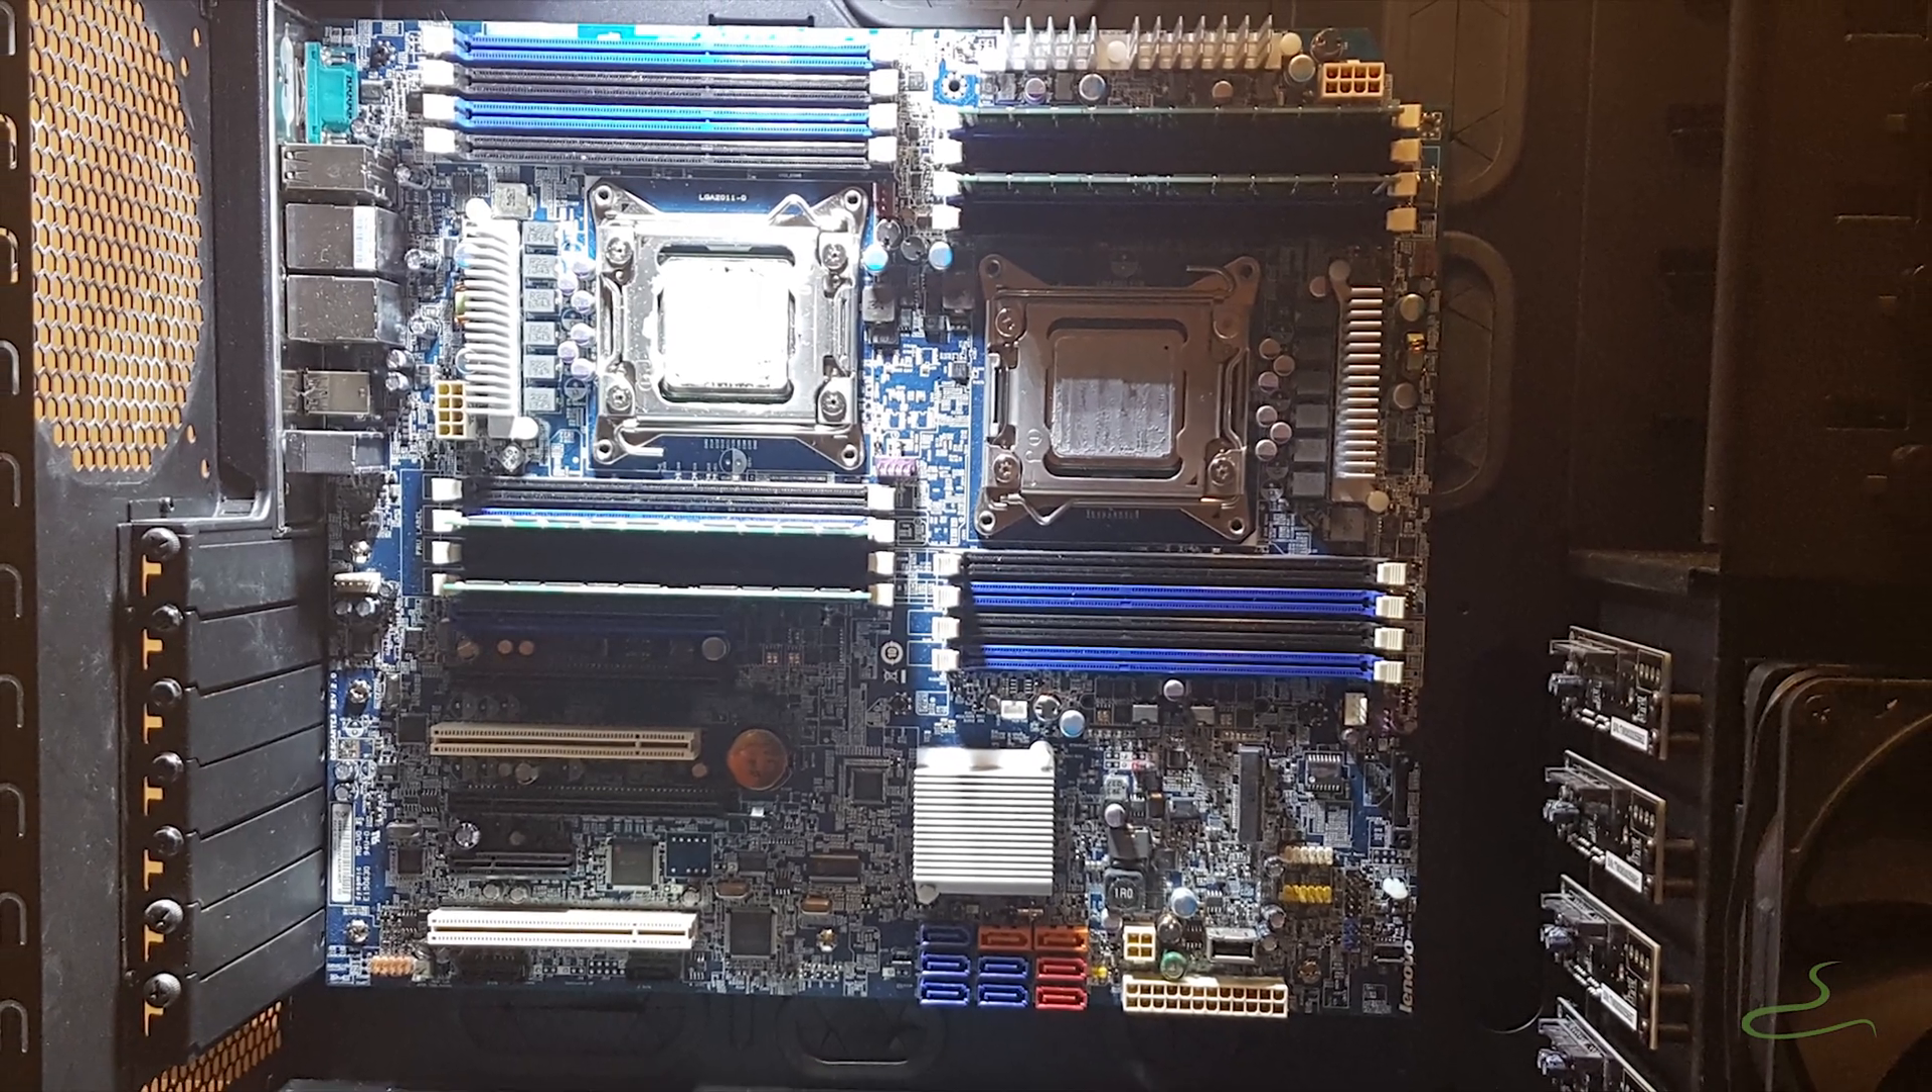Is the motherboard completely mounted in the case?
Yes.